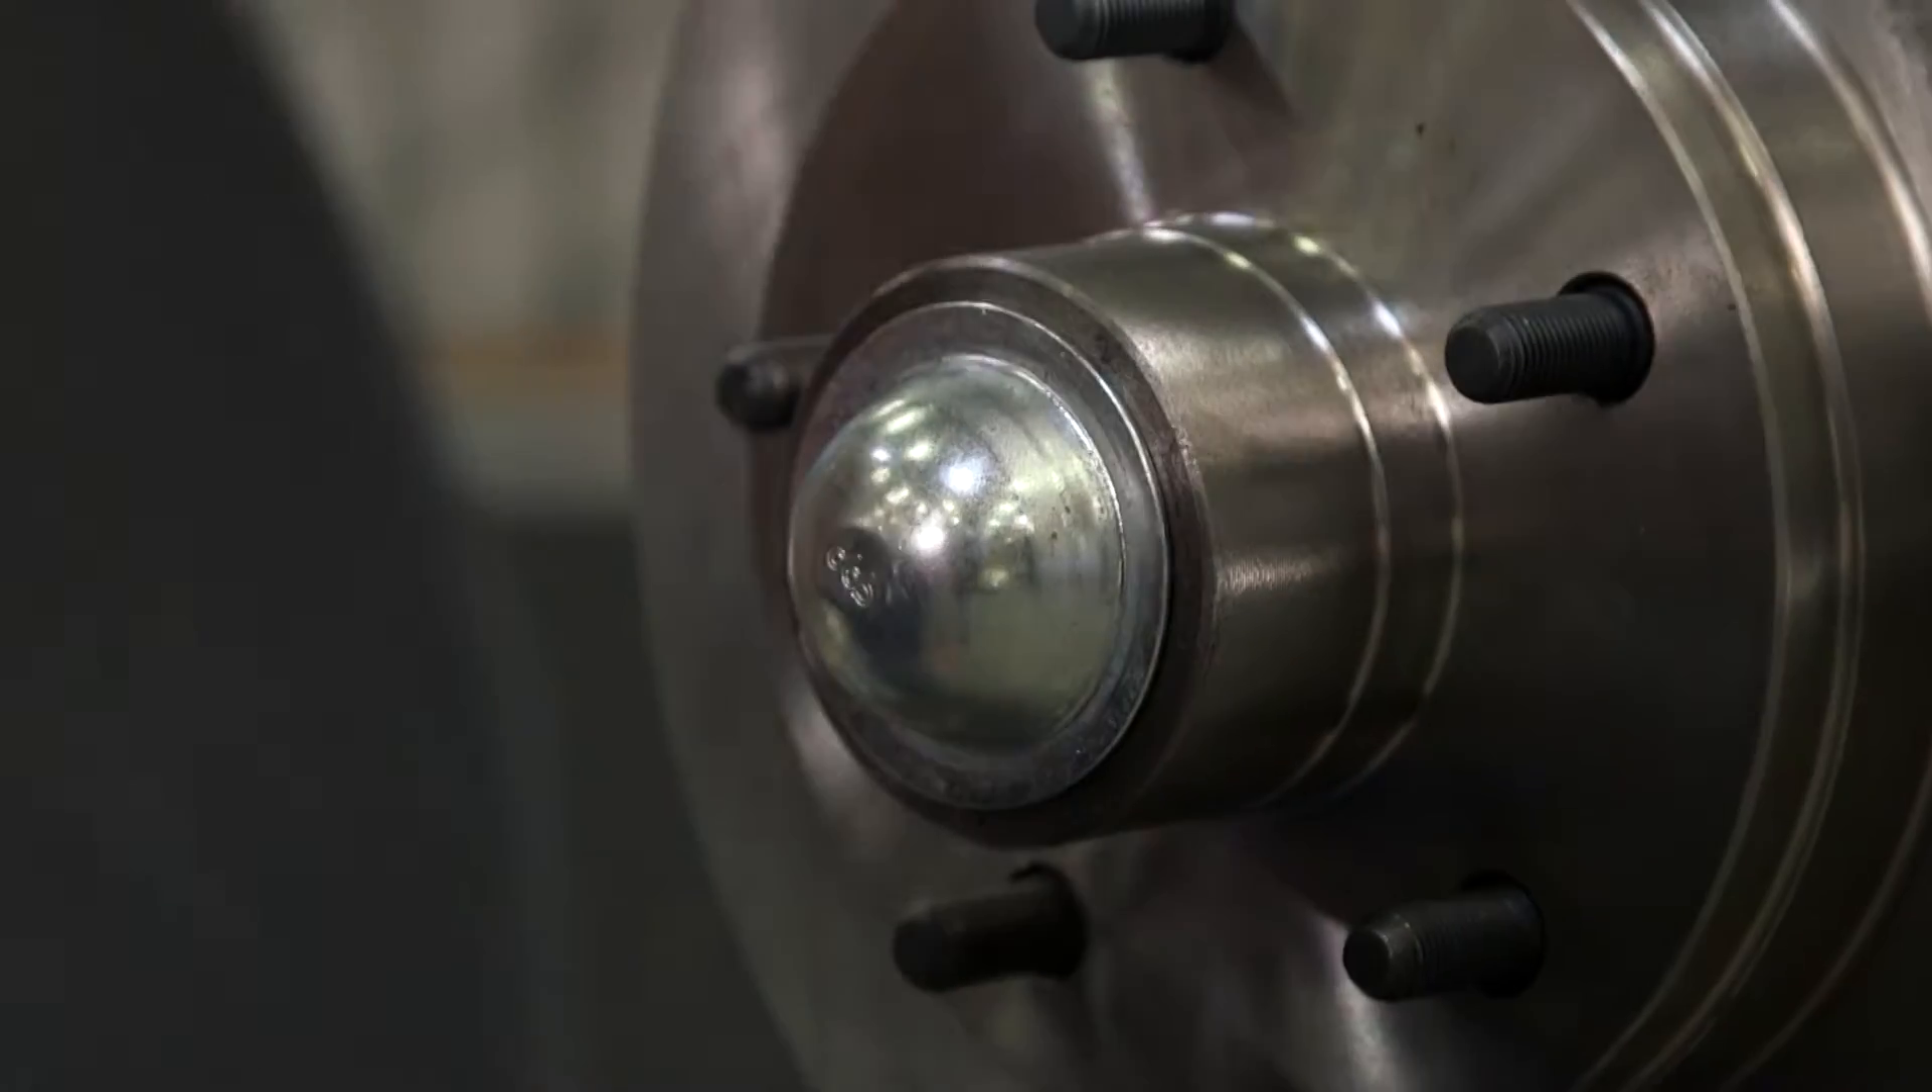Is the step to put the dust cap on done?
Yes.